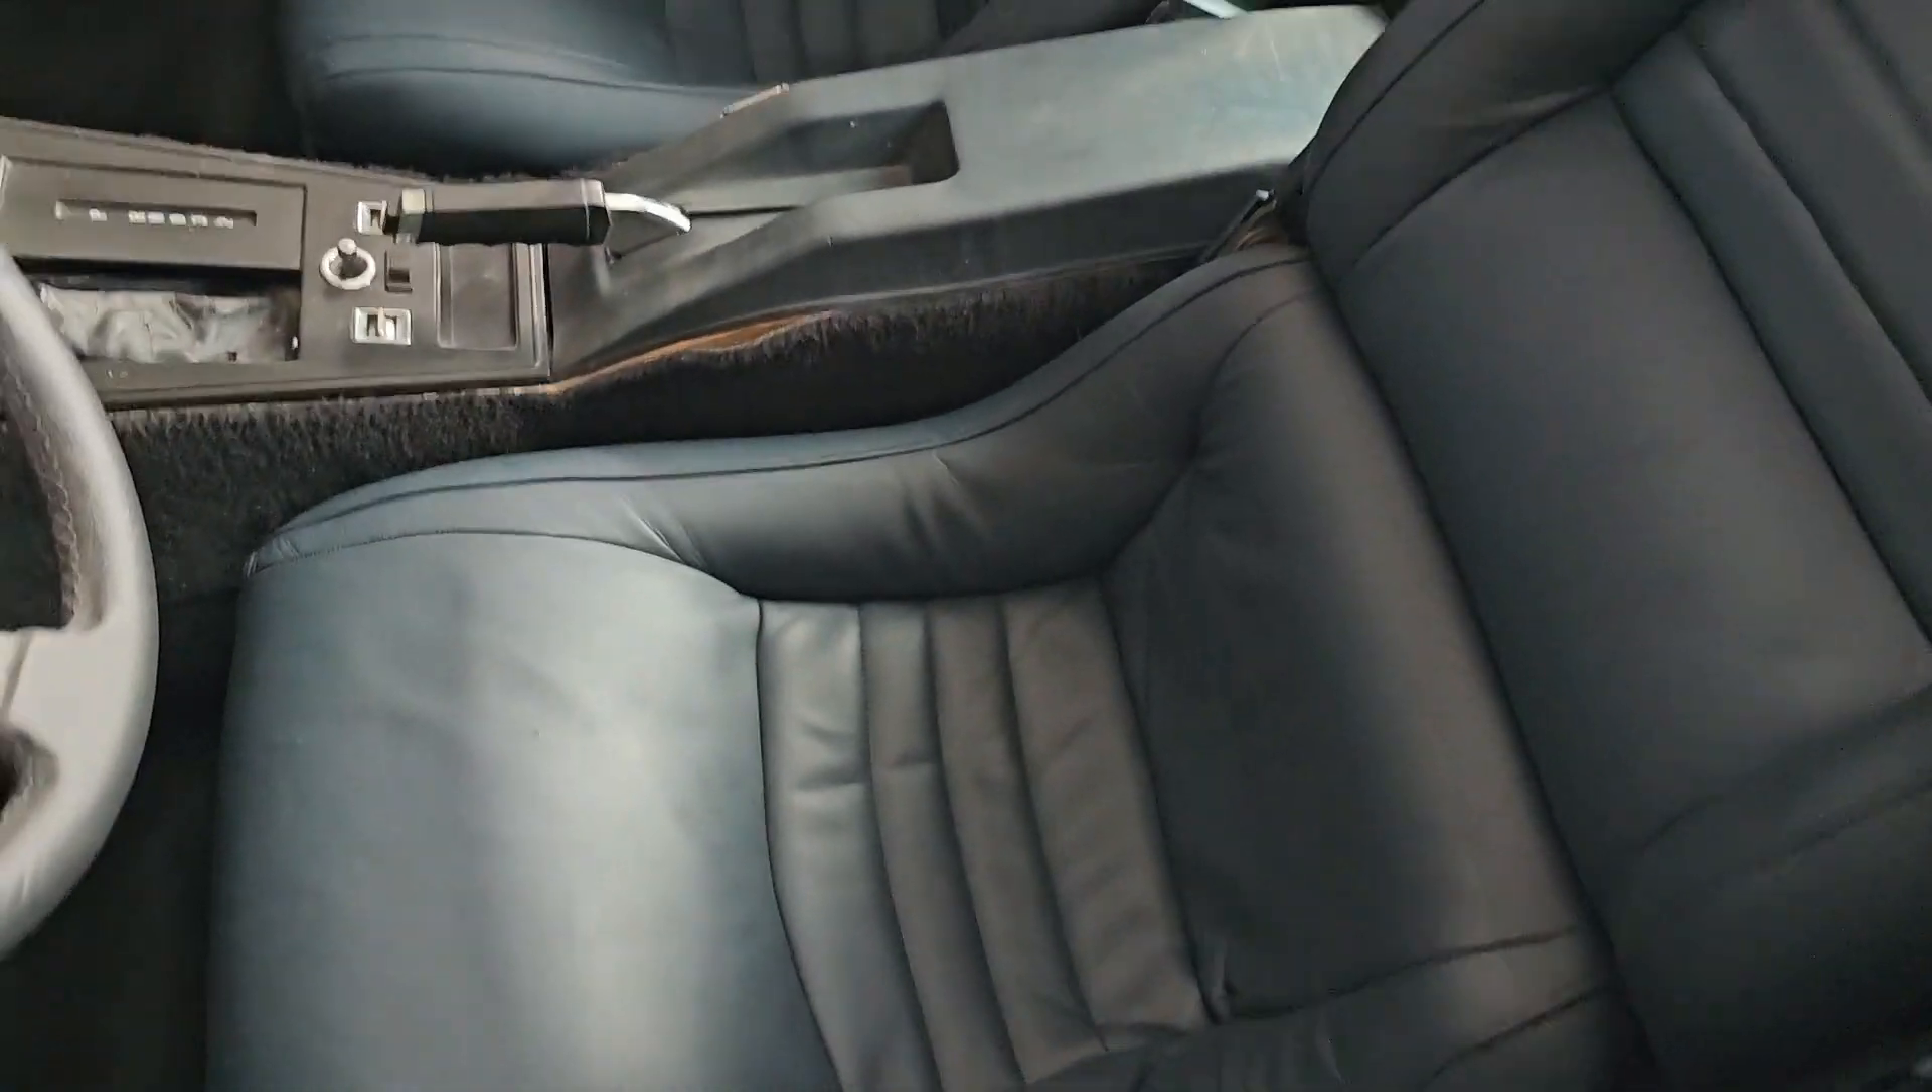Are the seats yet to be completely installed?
No.